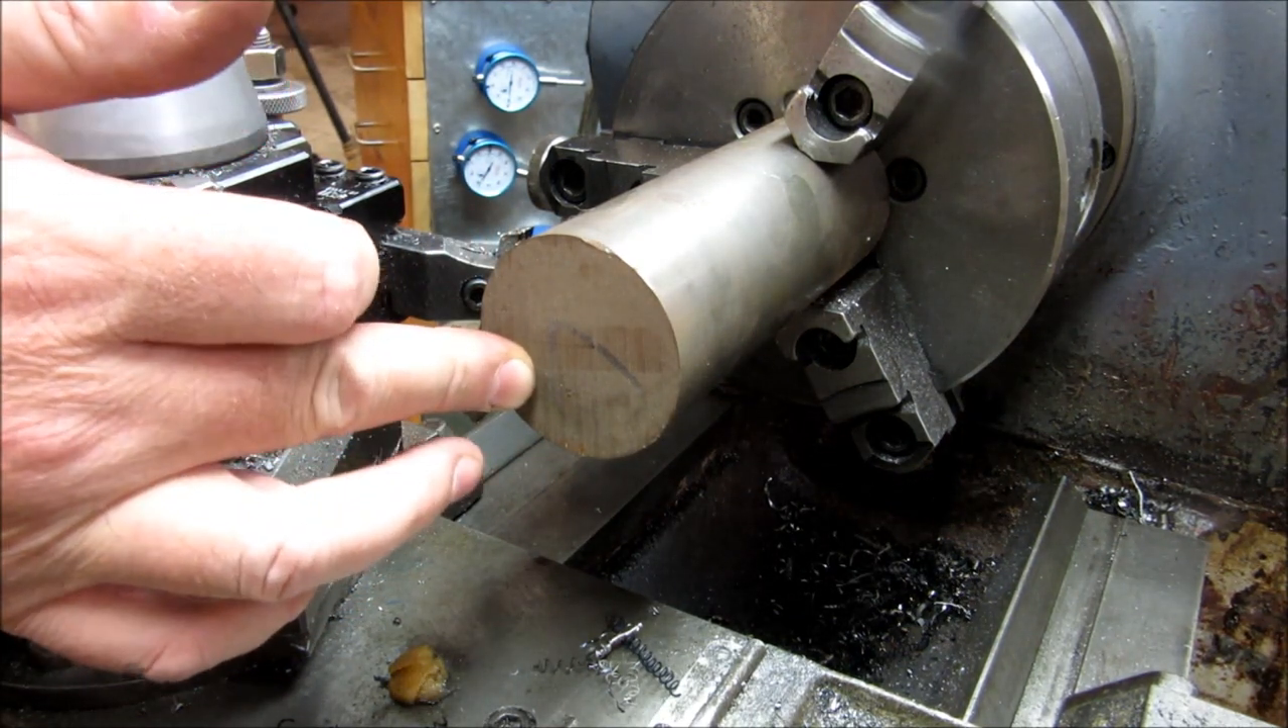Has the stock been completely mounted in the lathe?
Yes.